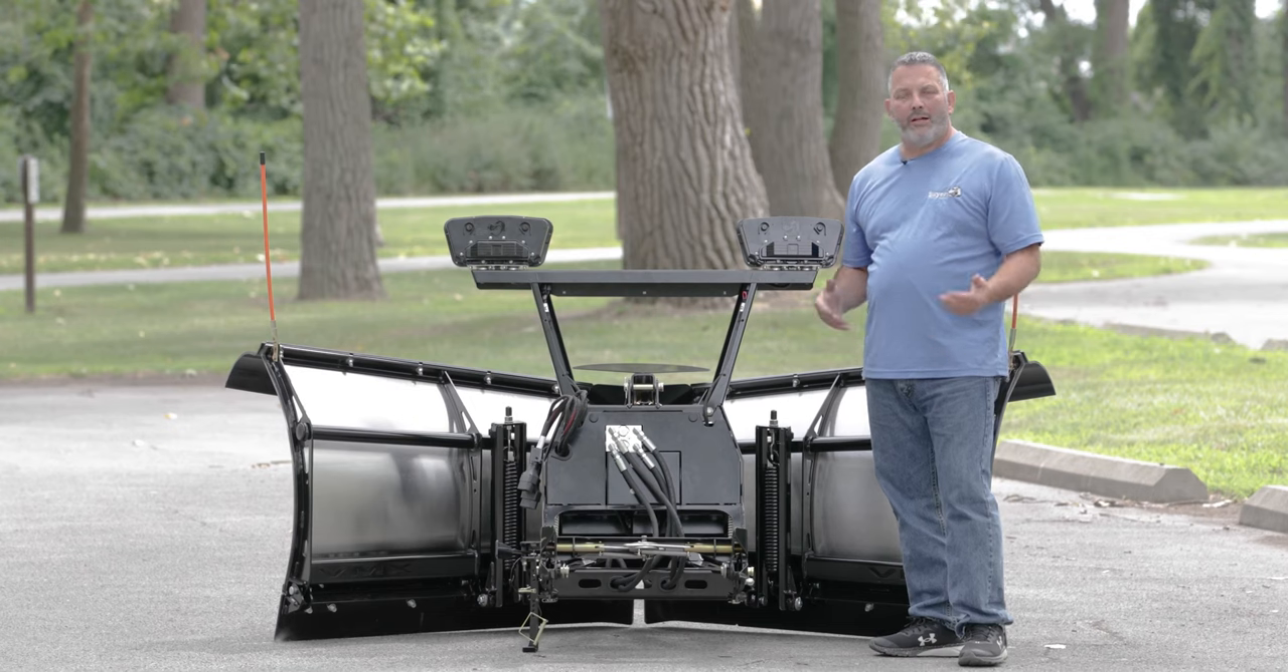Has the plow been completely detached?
Yes.